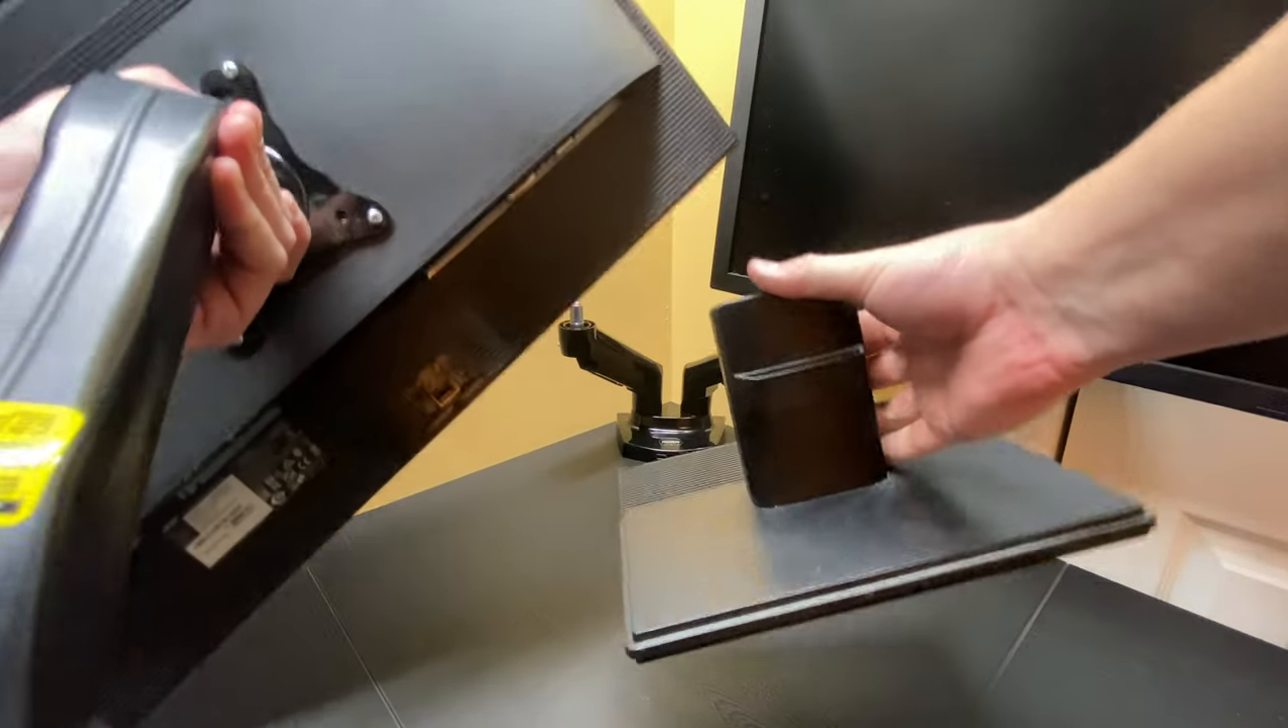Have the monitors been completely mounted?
No.